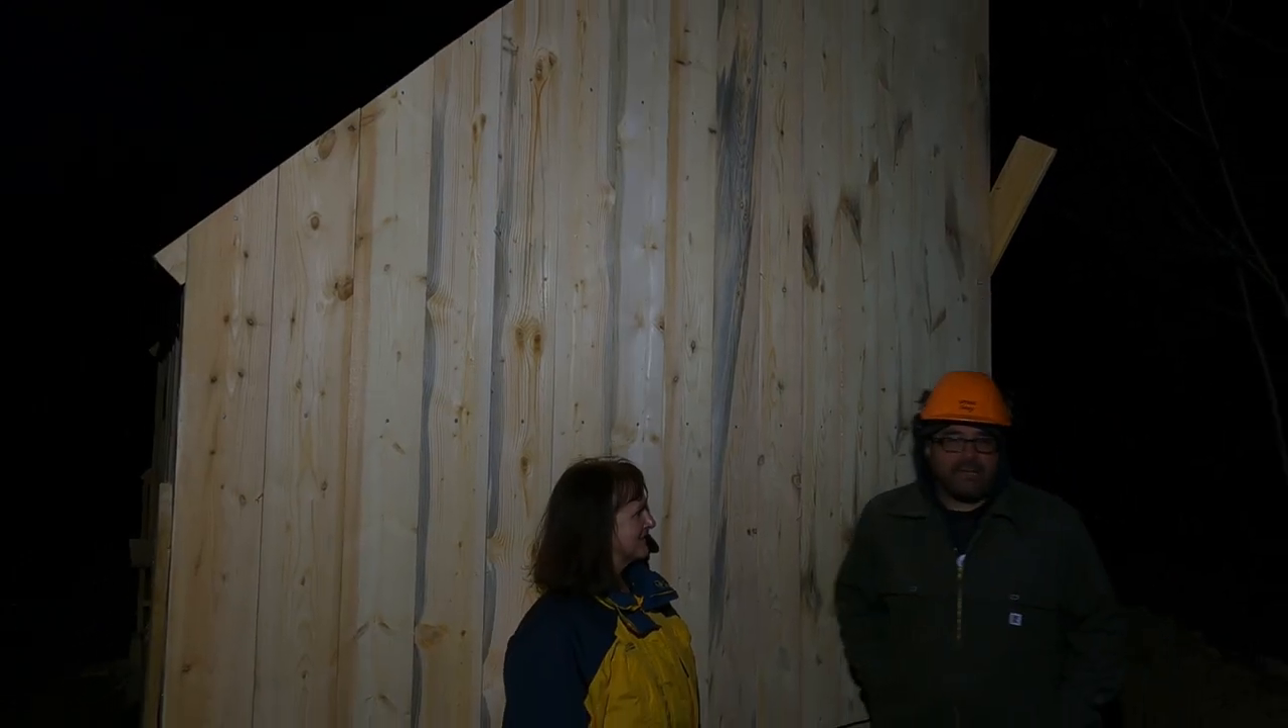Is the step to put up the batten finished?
No.